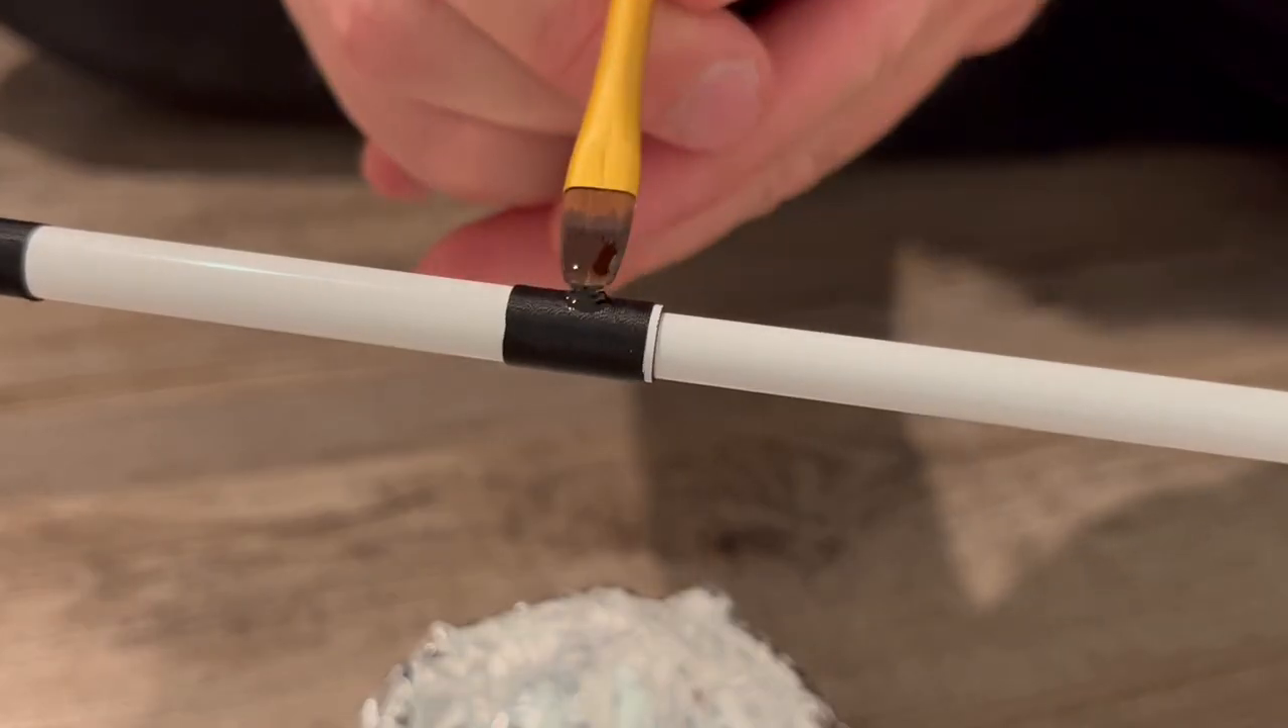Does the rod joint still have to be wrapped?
No.